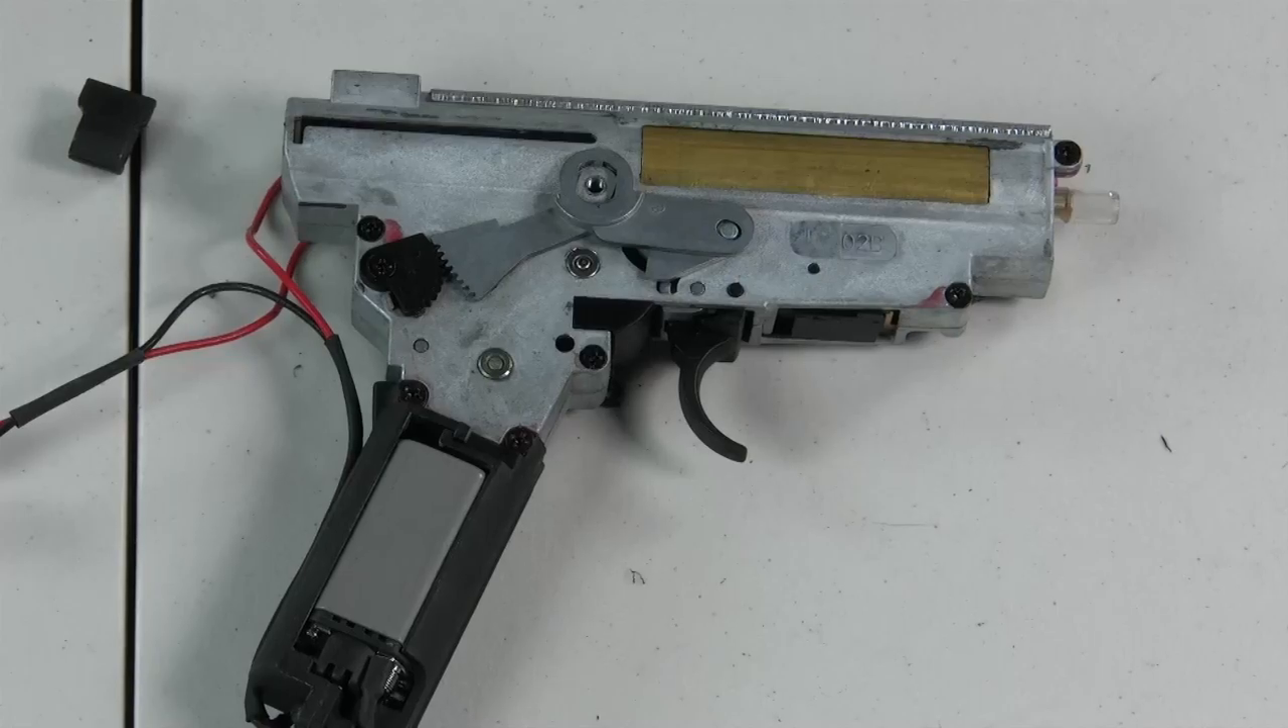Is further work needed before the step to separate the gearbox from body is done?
No.